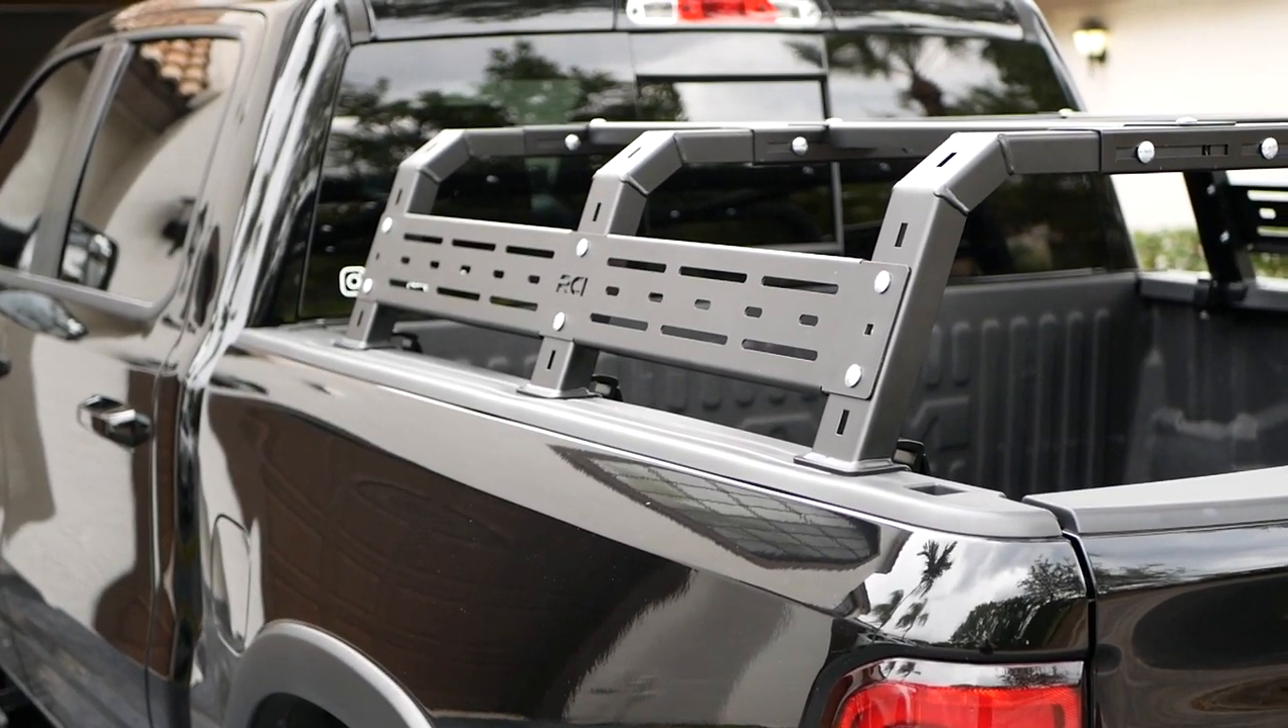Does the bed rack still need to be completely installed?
No.